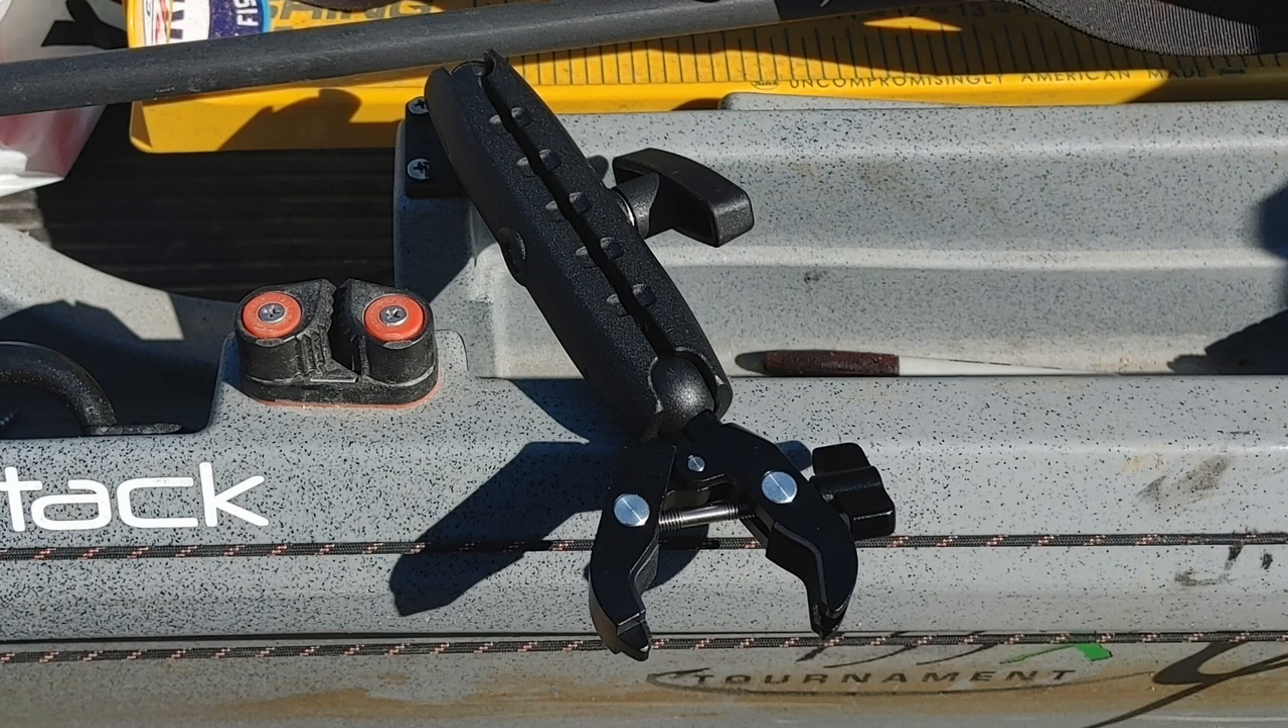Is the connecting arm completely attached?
Yes.